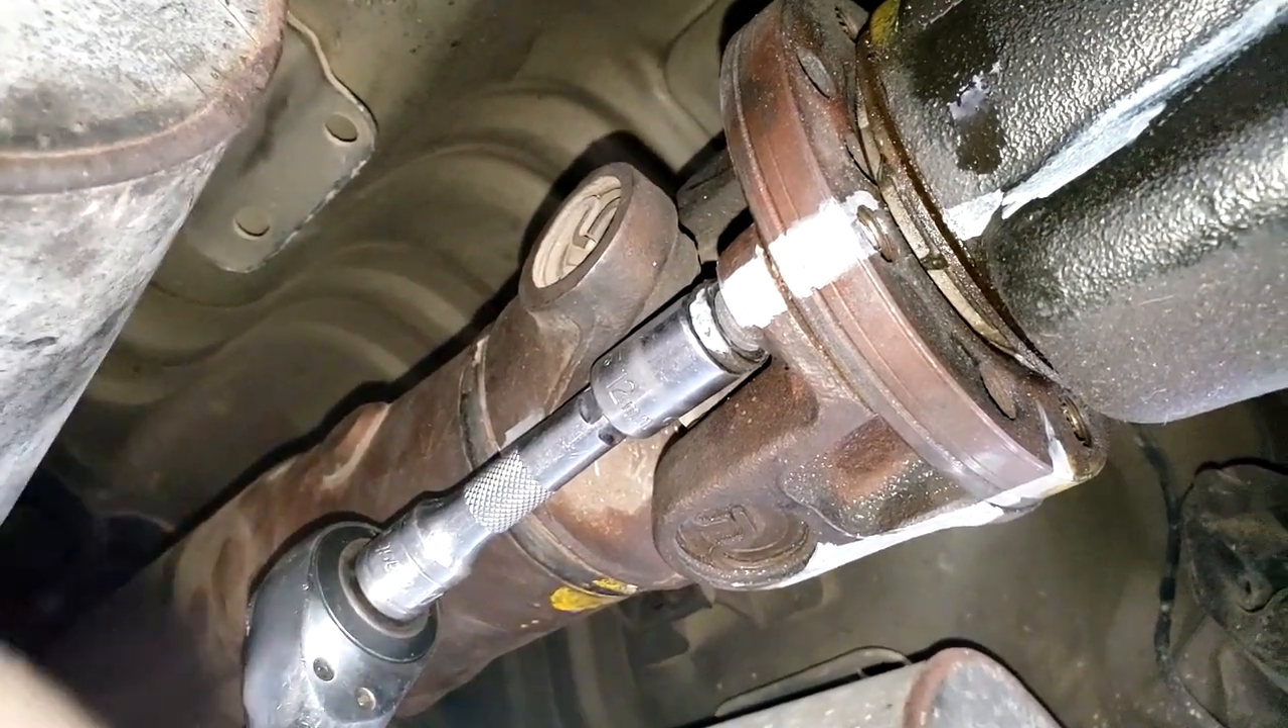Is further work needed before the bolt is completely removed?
Yes.